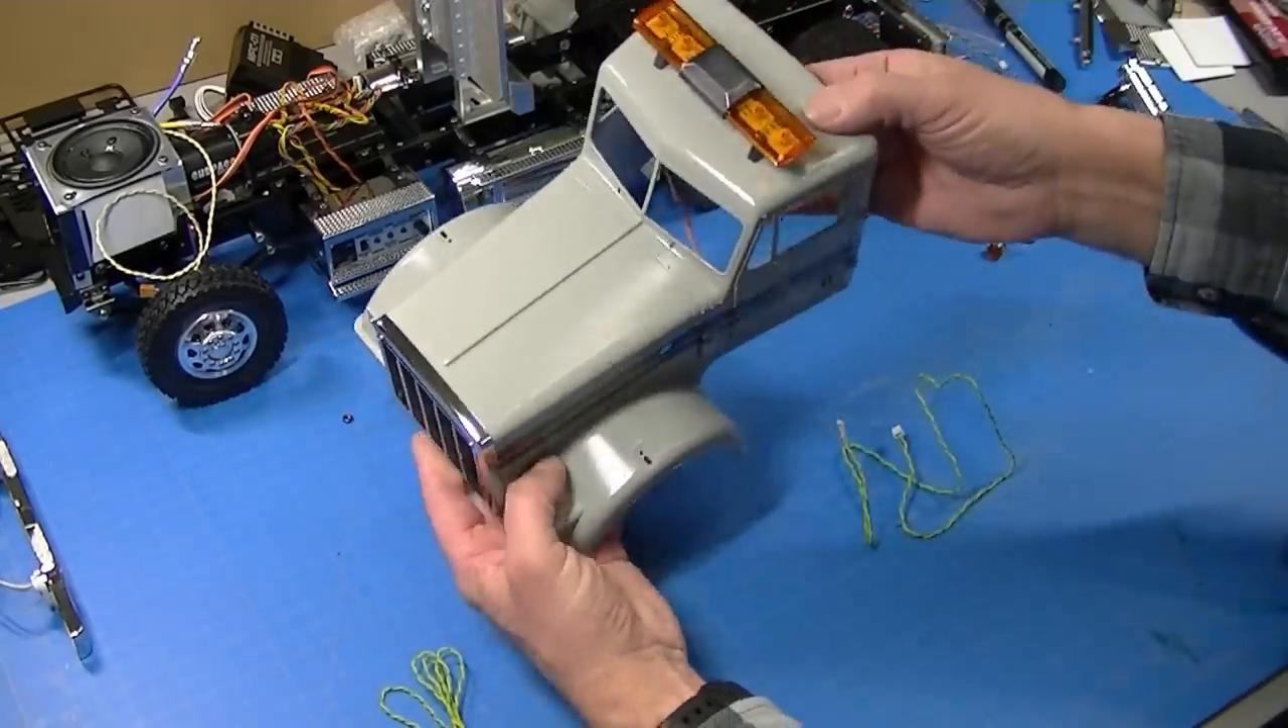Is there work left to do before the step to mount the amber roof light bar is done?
No.